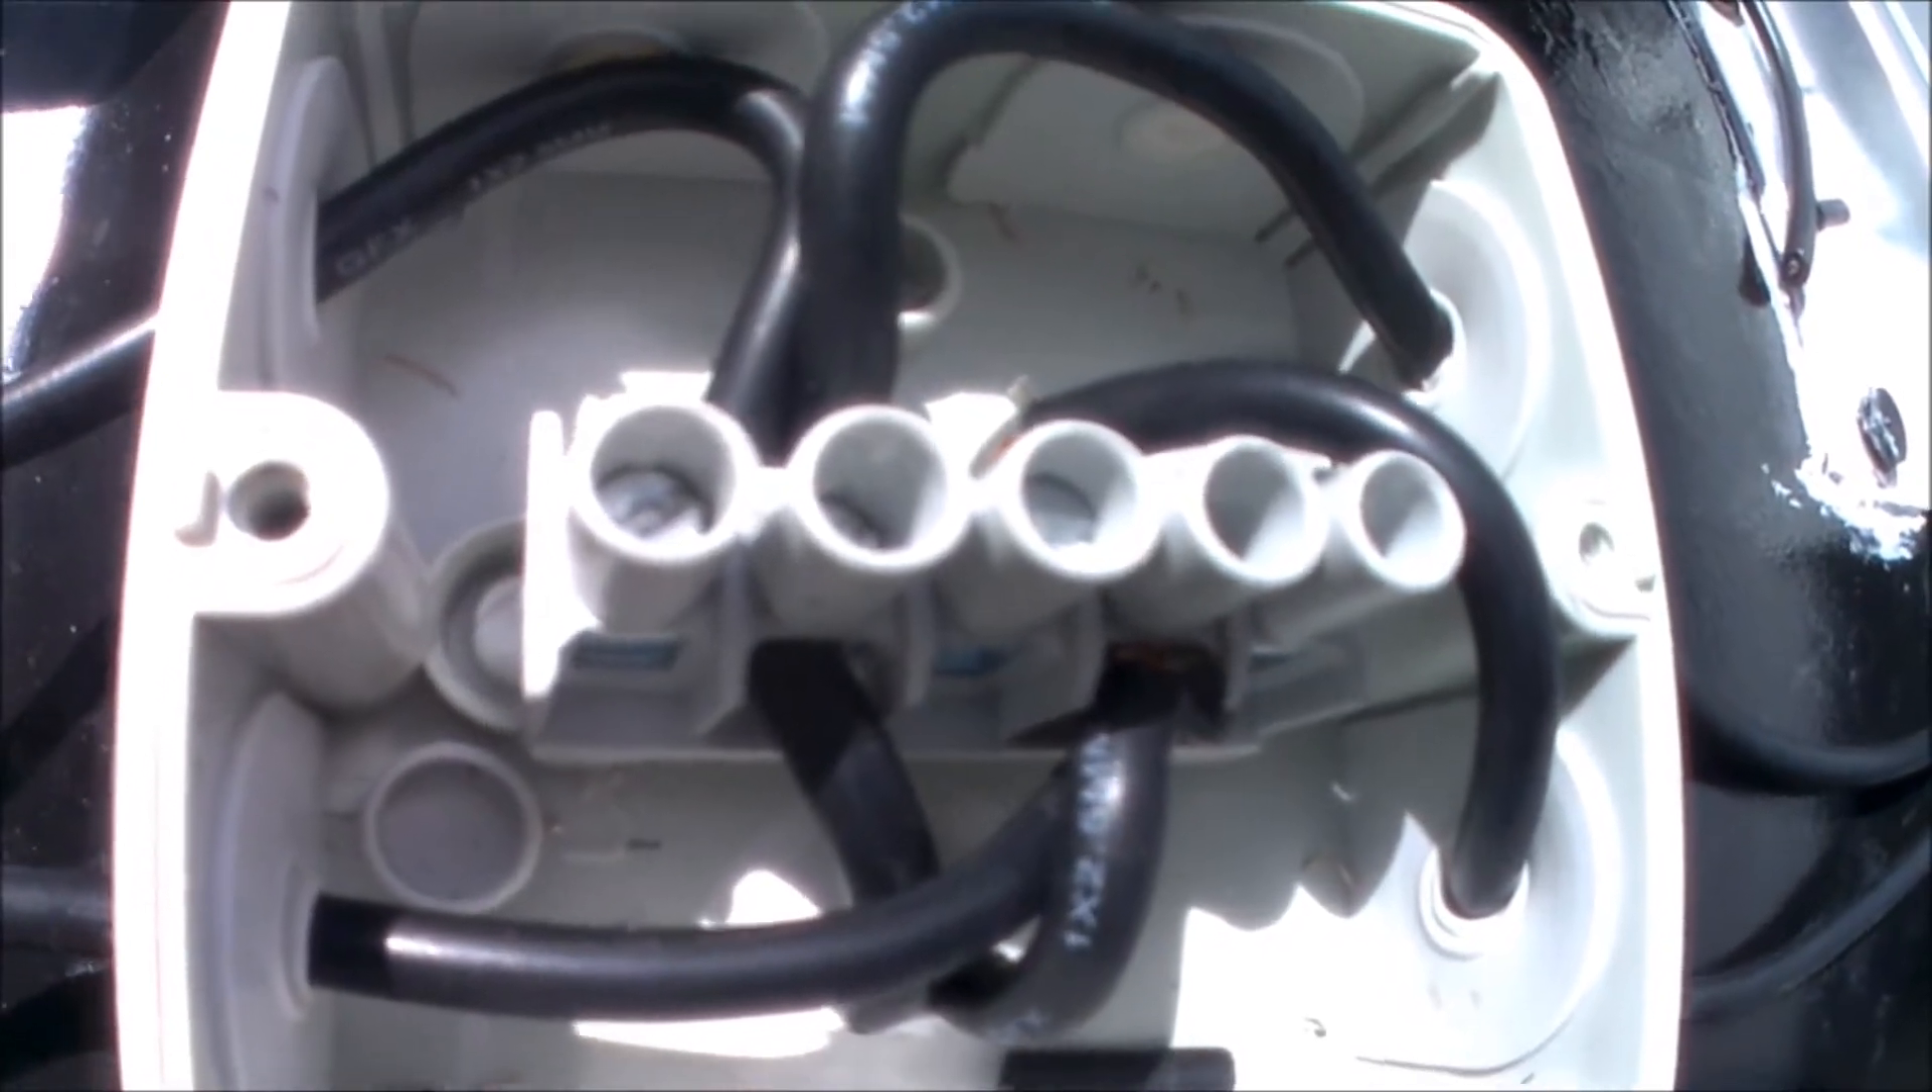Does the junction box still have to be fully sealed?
Yes.